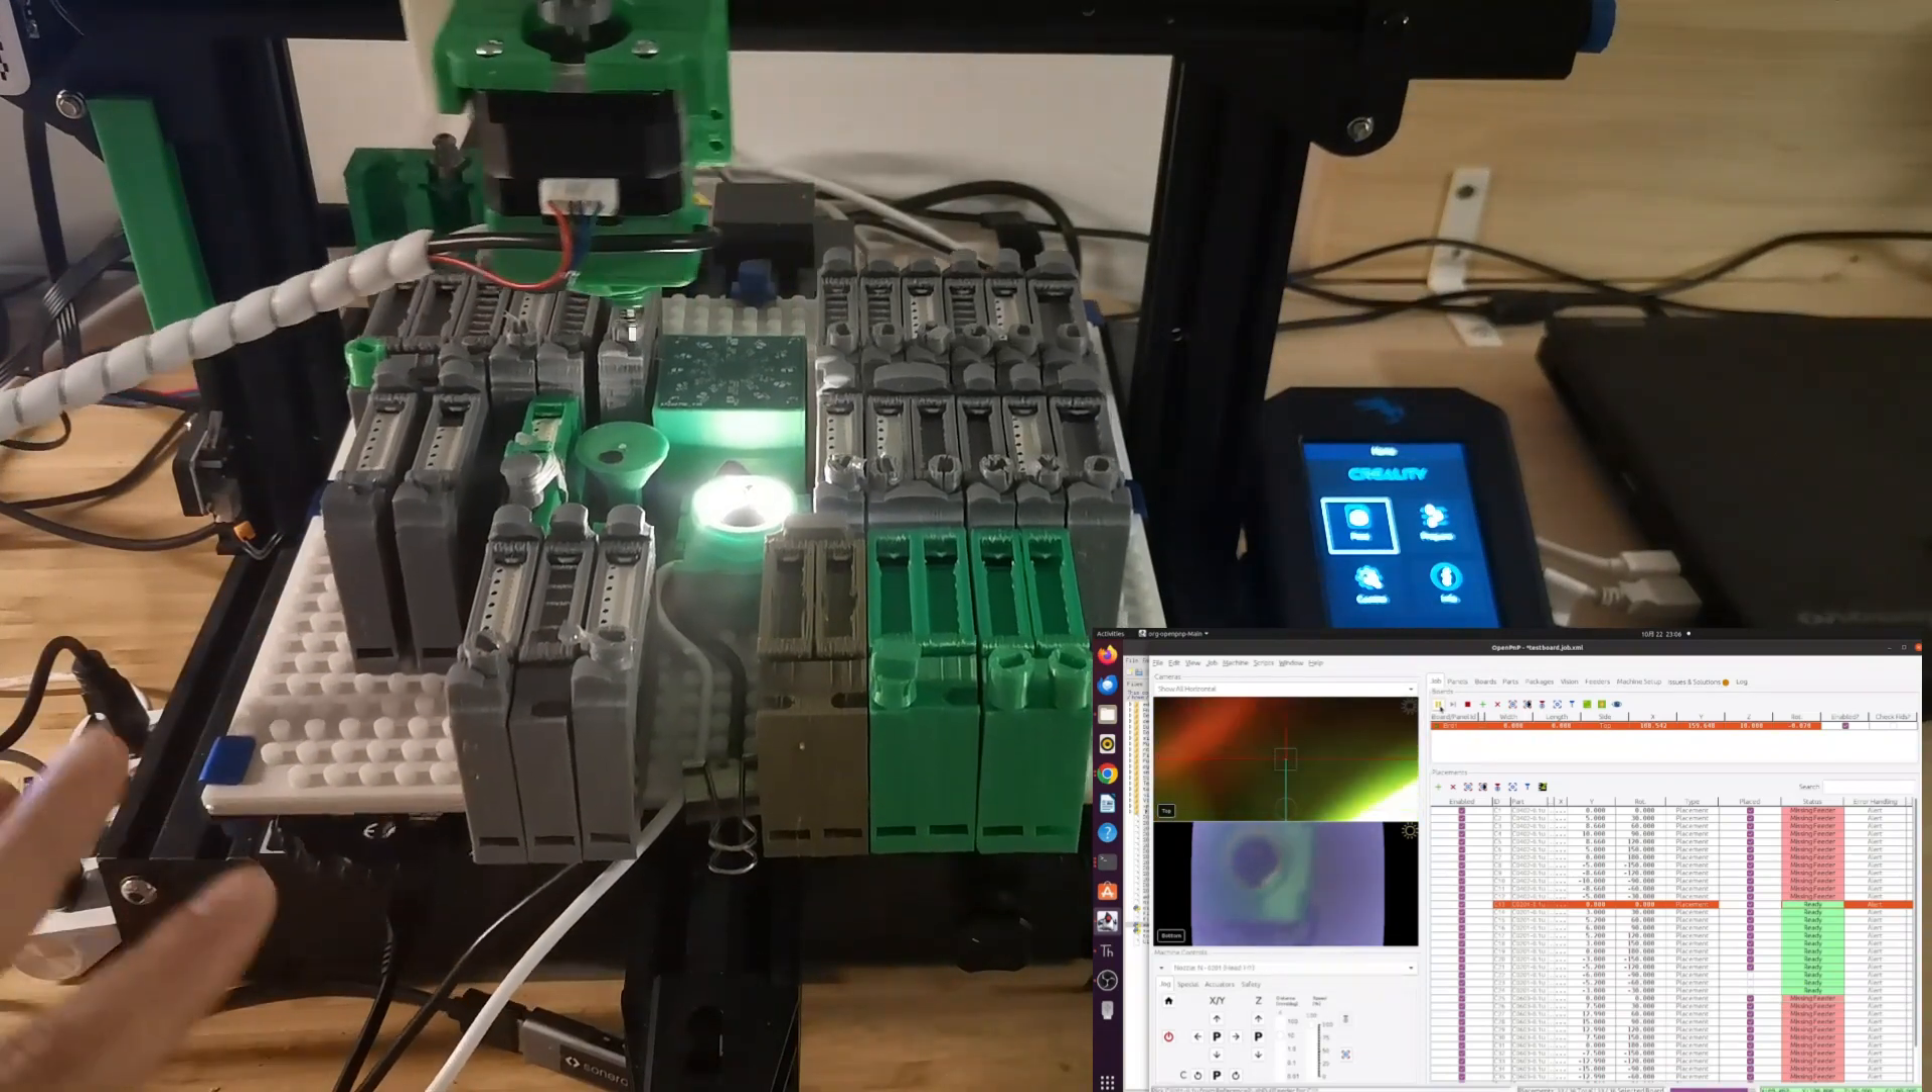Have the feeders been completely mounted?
Yes.